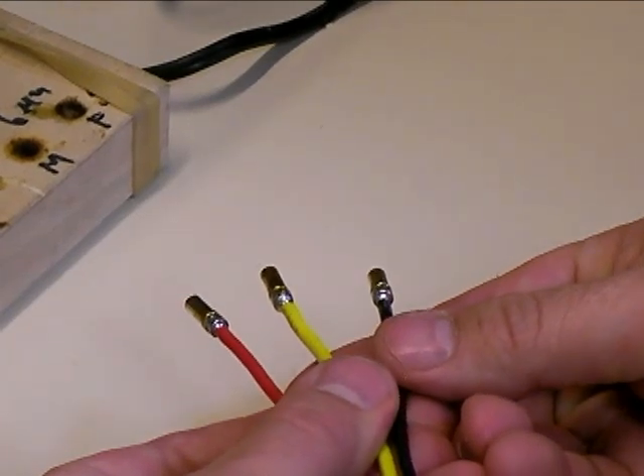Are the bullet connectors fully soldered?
Yes.